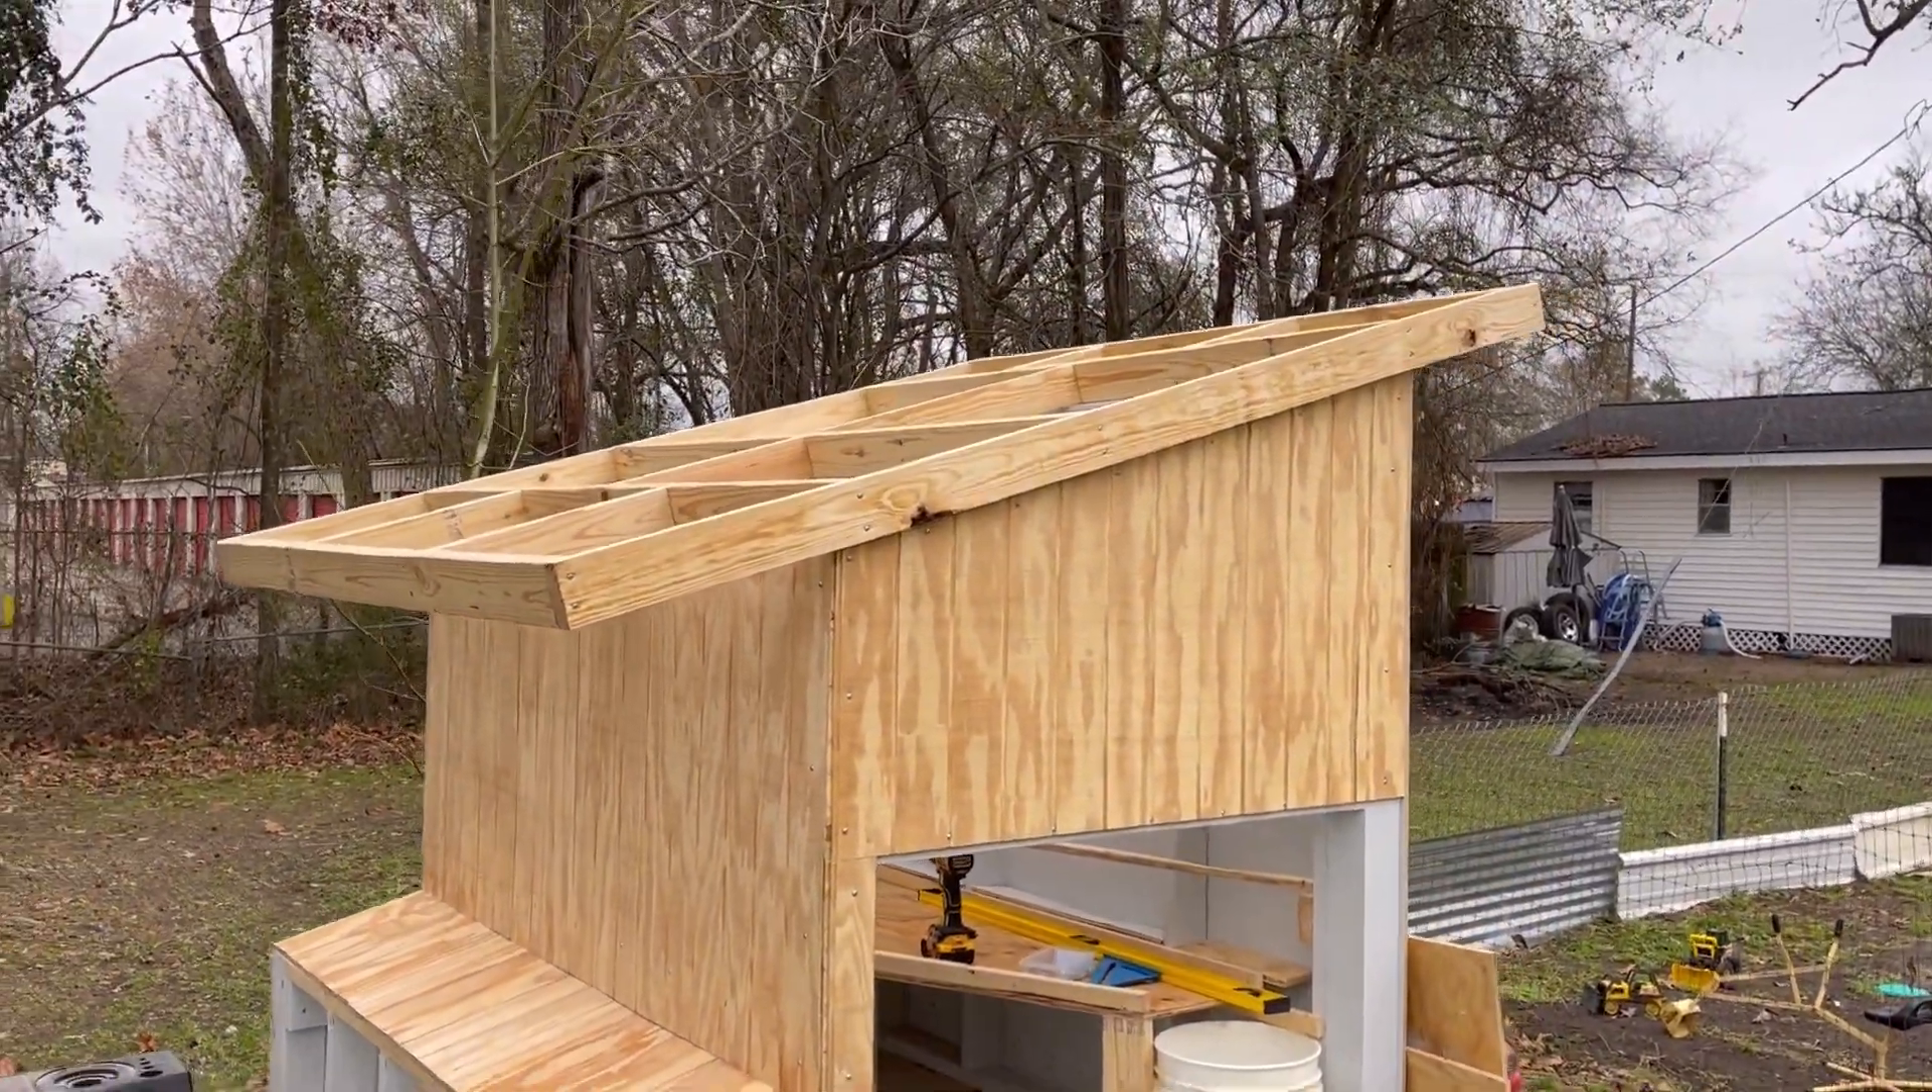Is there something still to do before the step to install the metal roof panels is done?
Yes.